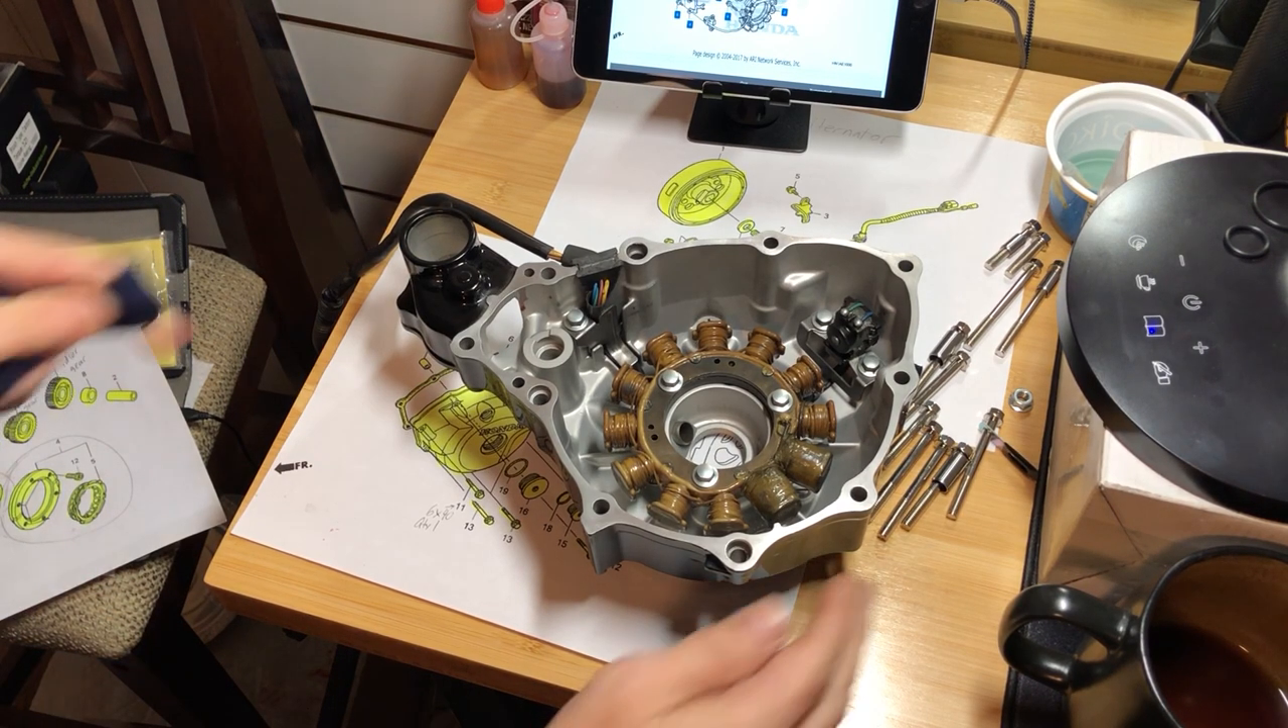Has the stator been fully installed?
Yes.